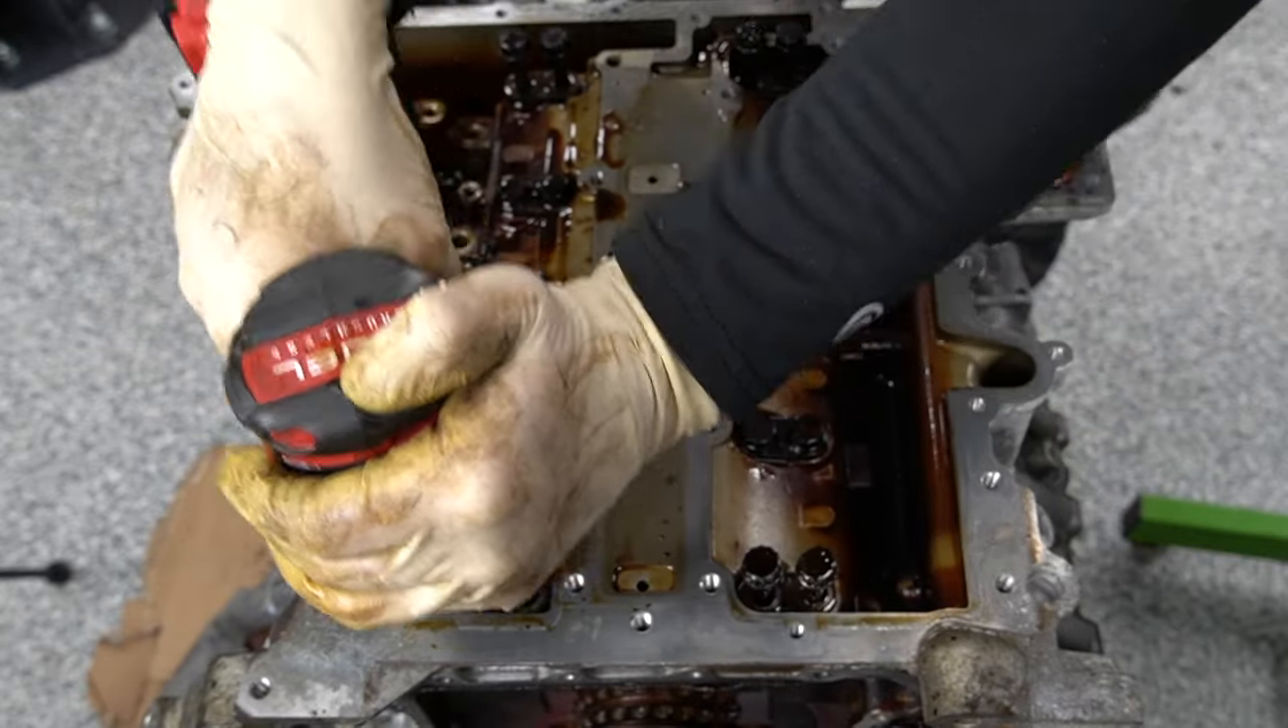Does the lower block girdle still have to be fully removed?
Yes.